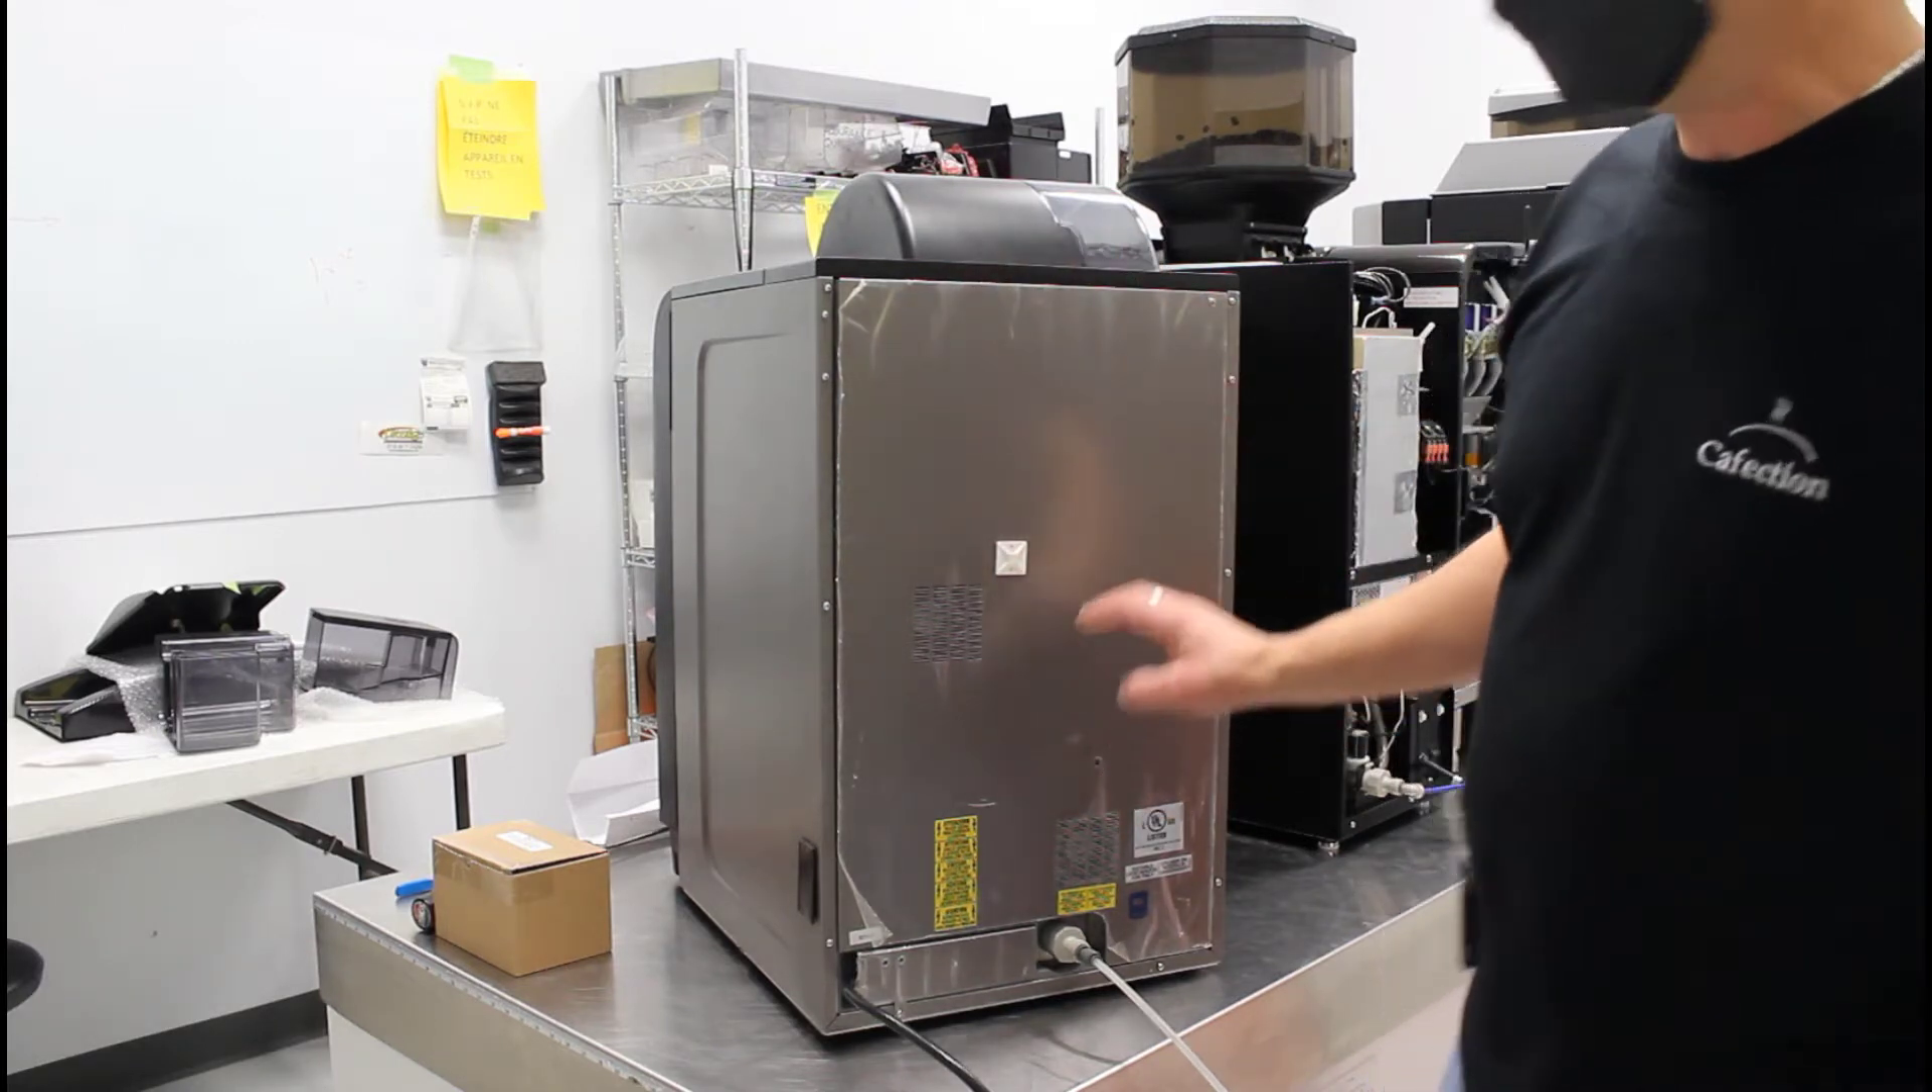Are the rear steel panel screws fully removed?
No.